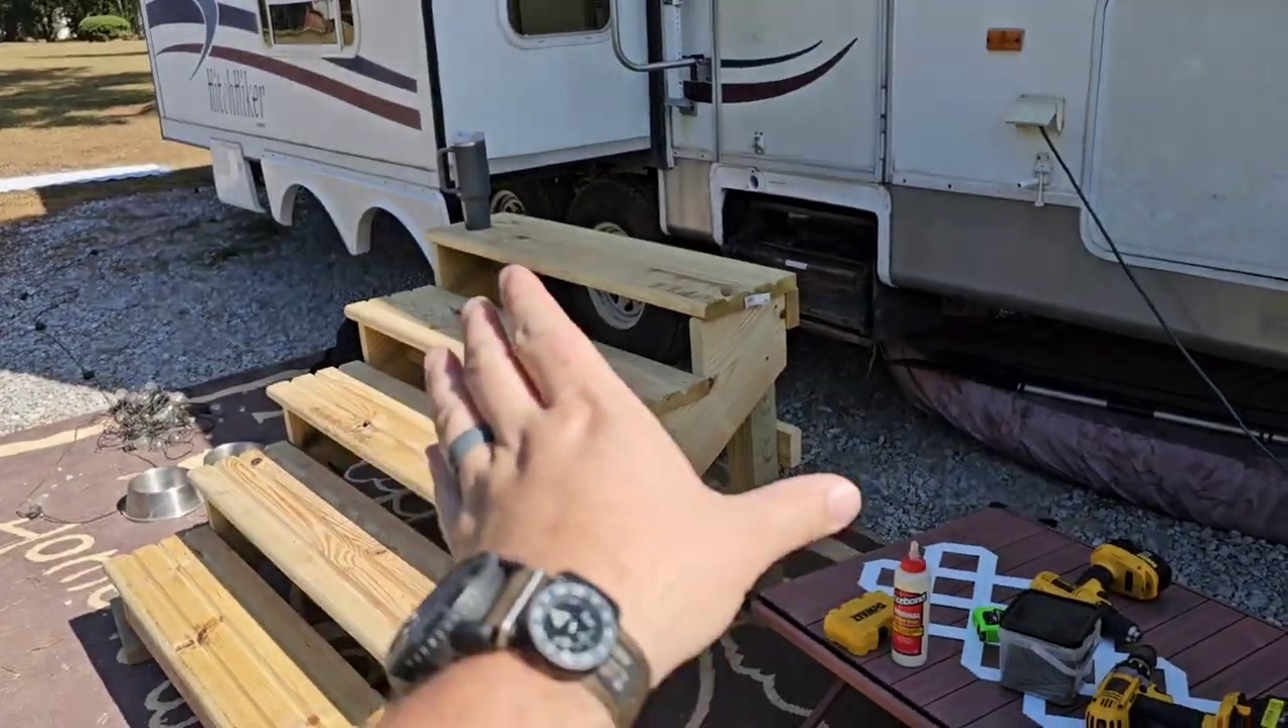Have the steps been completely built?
Yes.